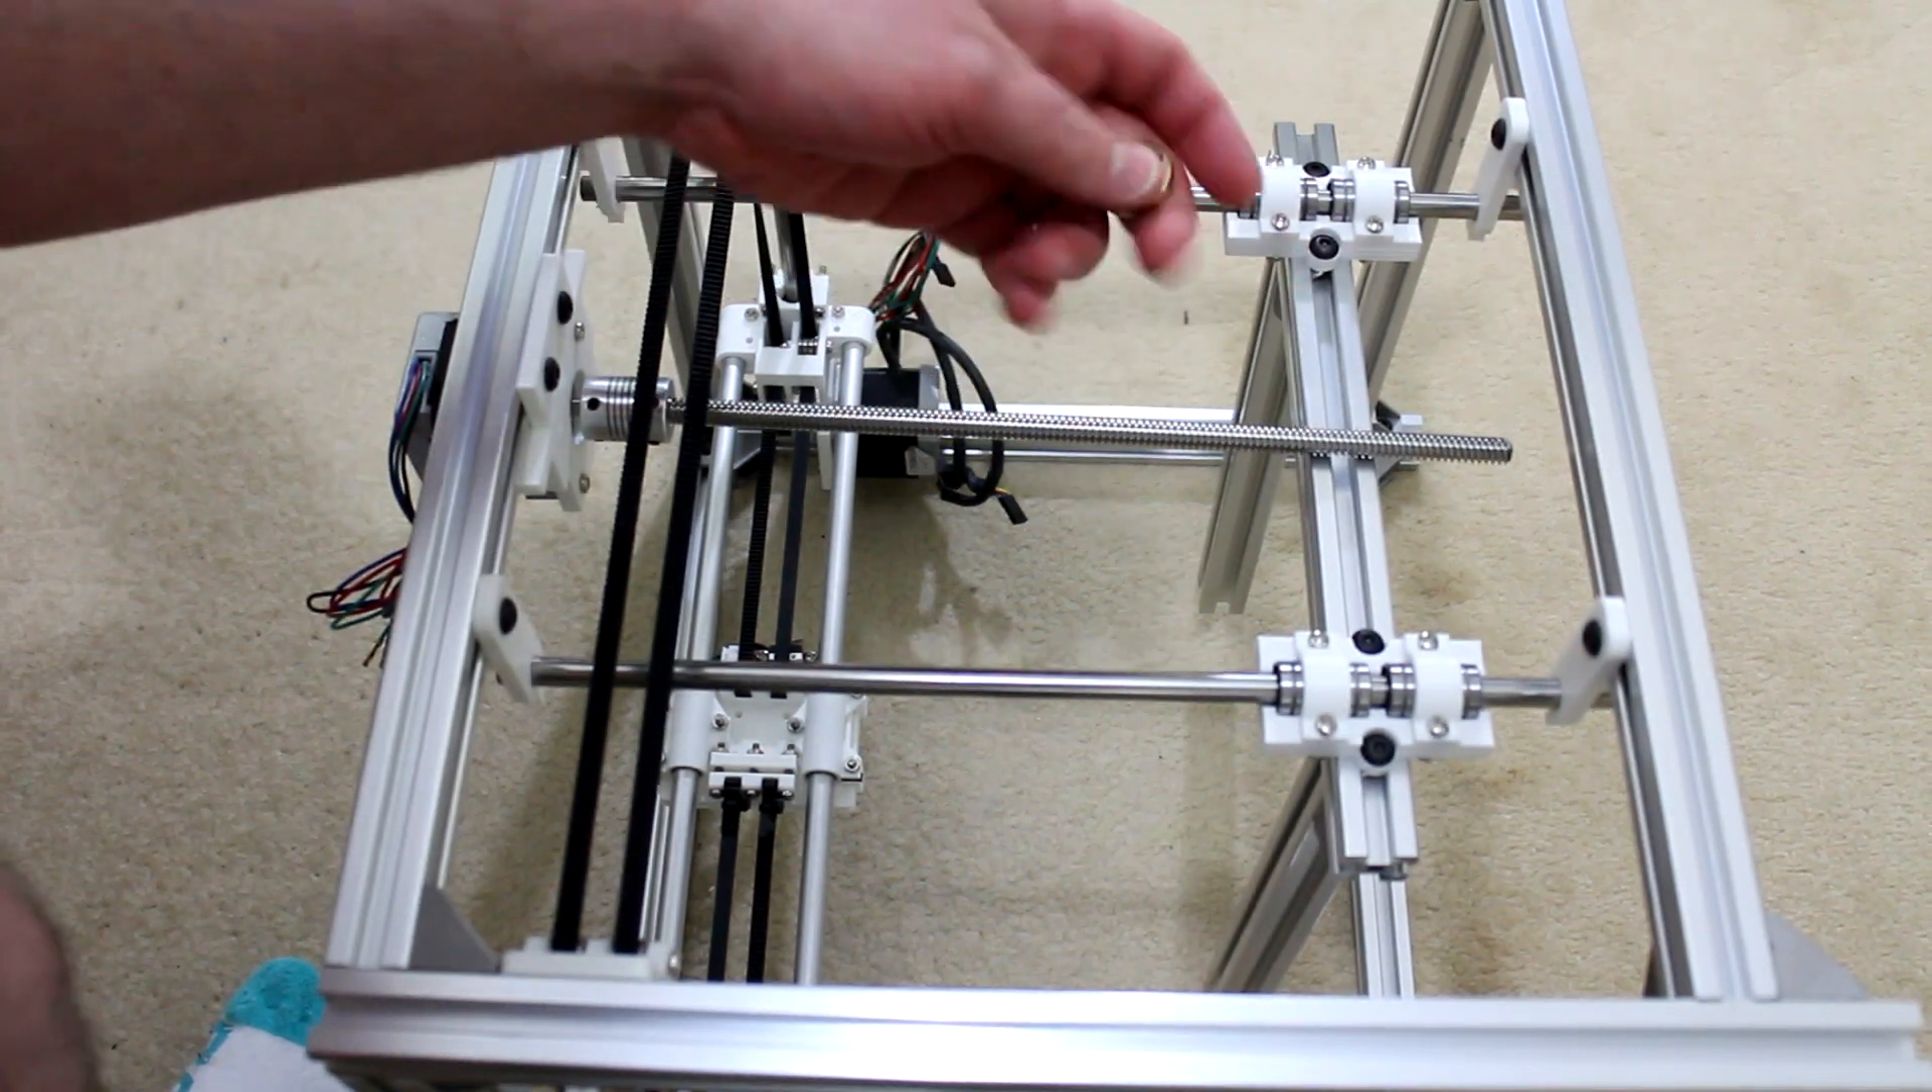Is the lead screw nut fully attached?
No.